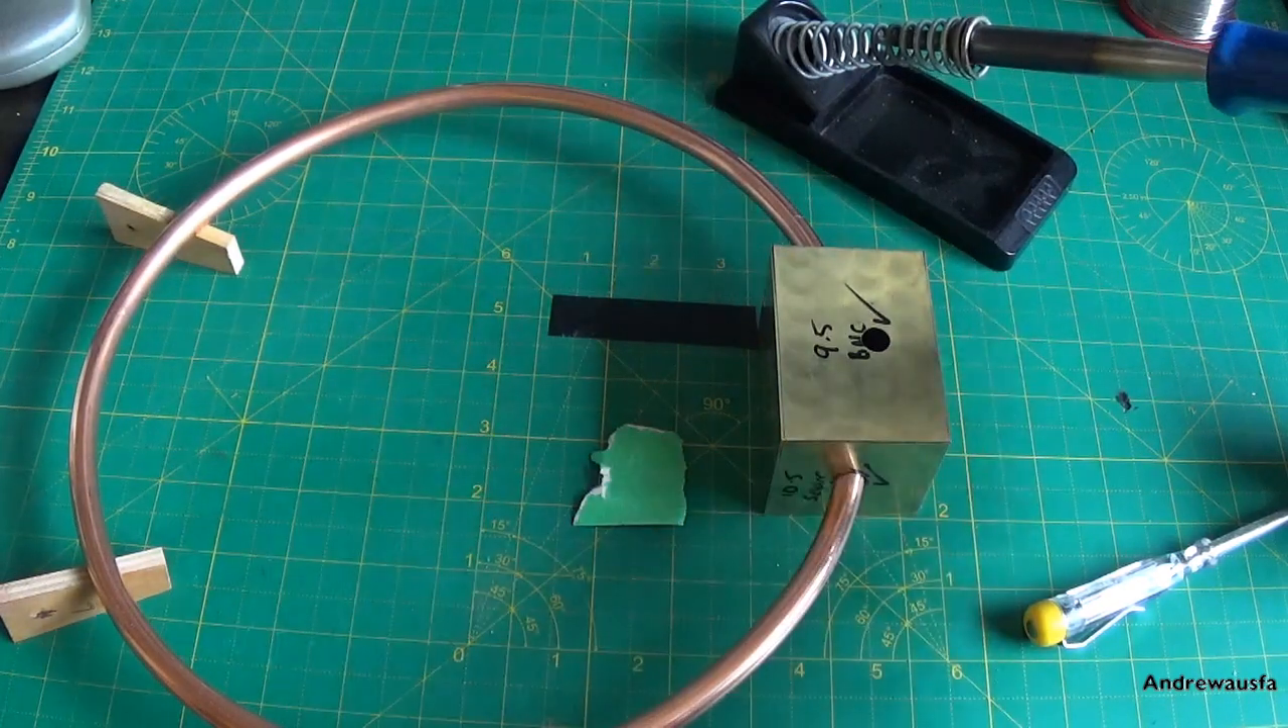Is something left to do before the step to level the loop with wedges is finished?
No.